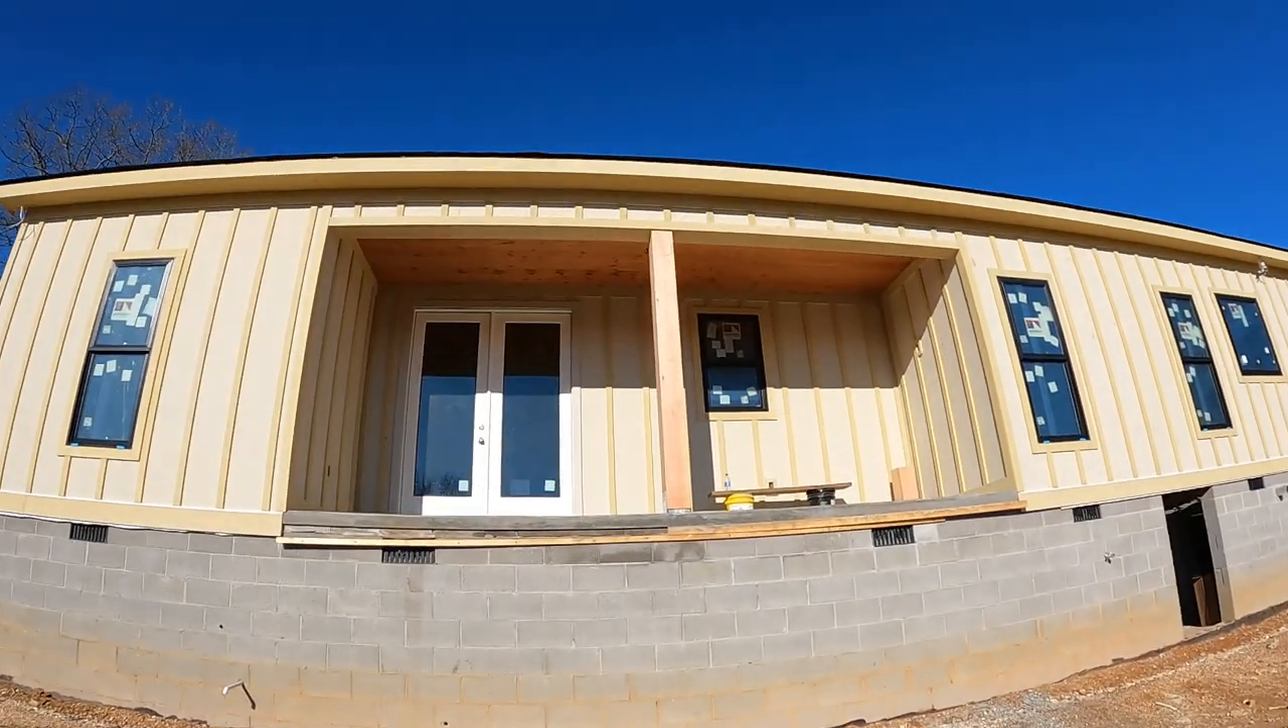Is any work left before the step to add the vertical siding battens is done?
No.